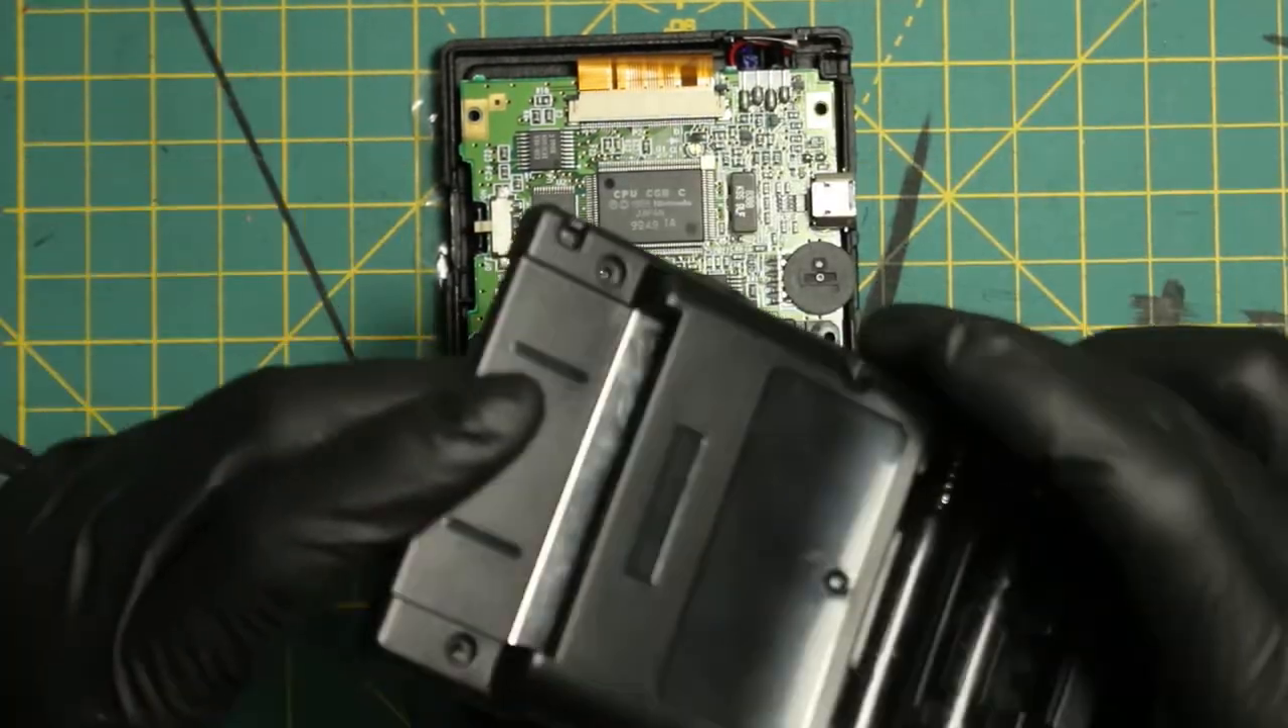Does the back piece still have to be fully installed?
Yes.